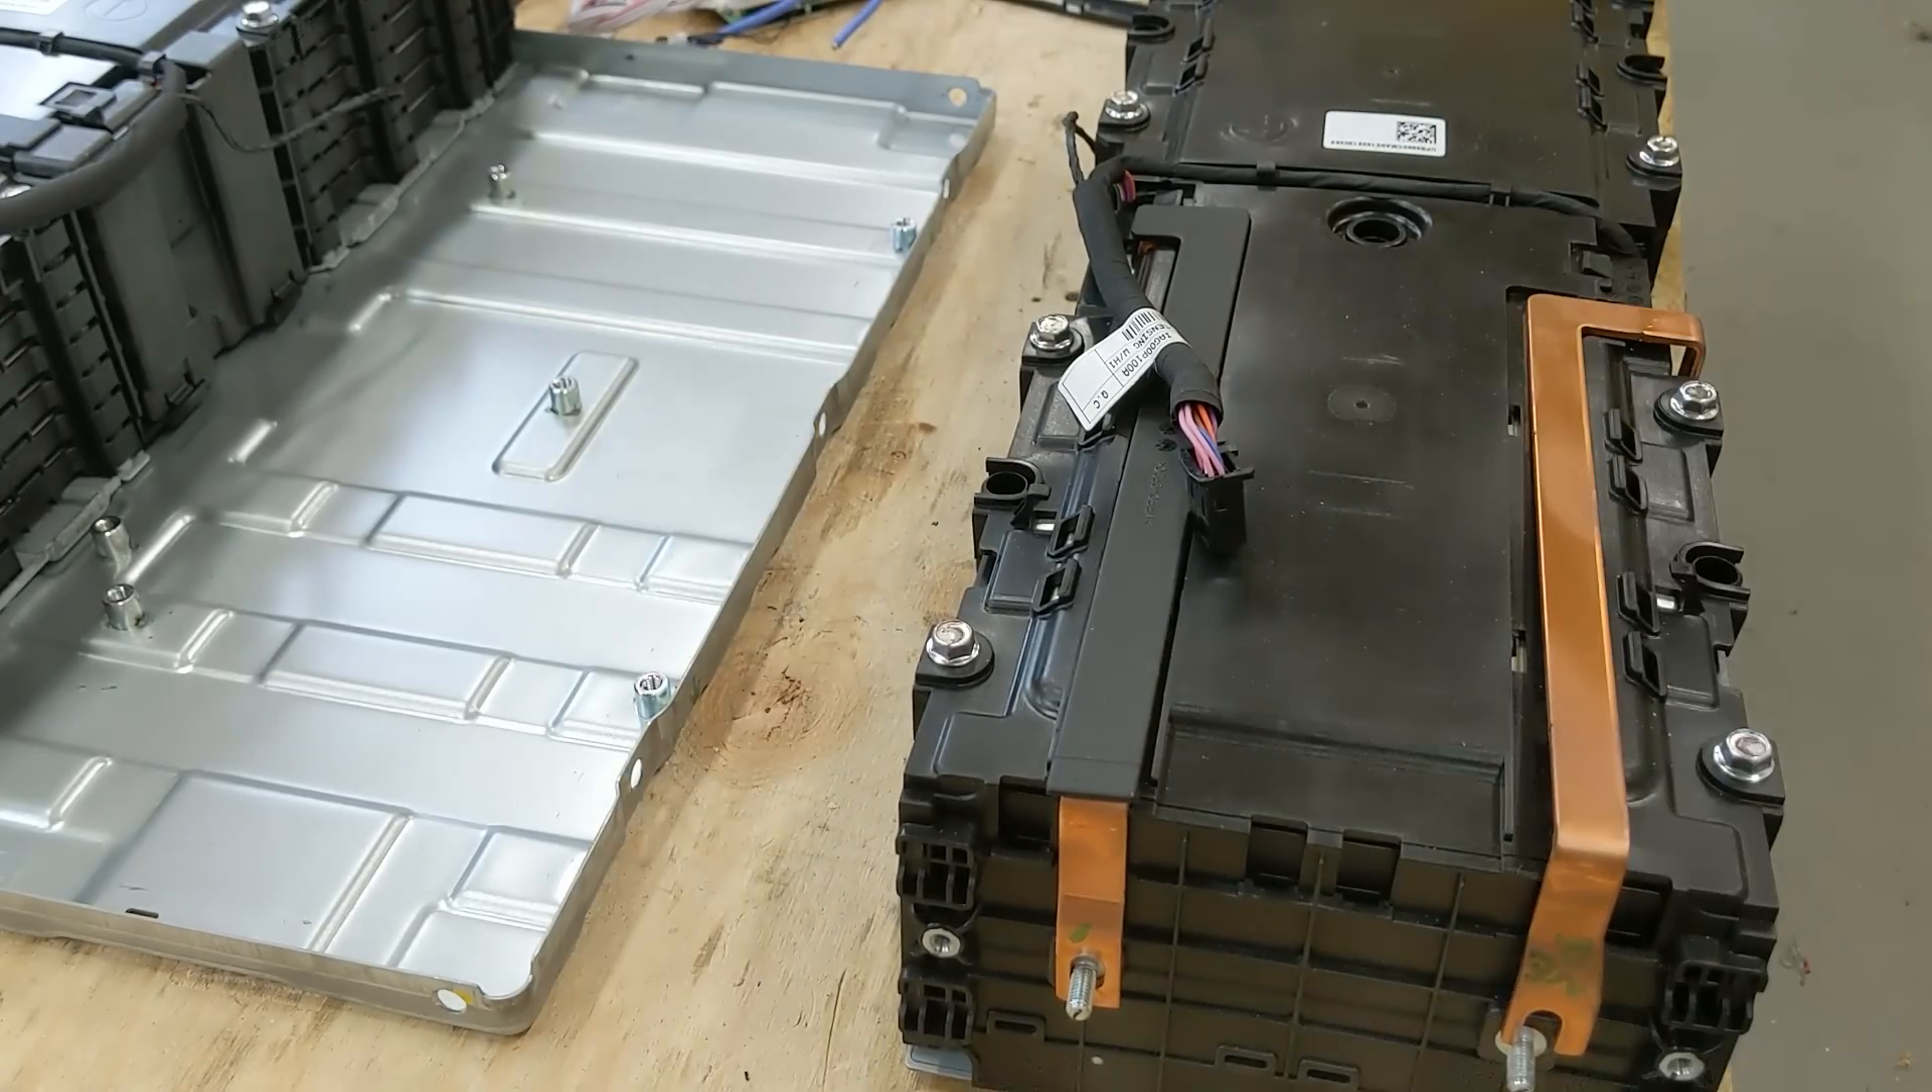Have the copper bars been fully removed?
No.